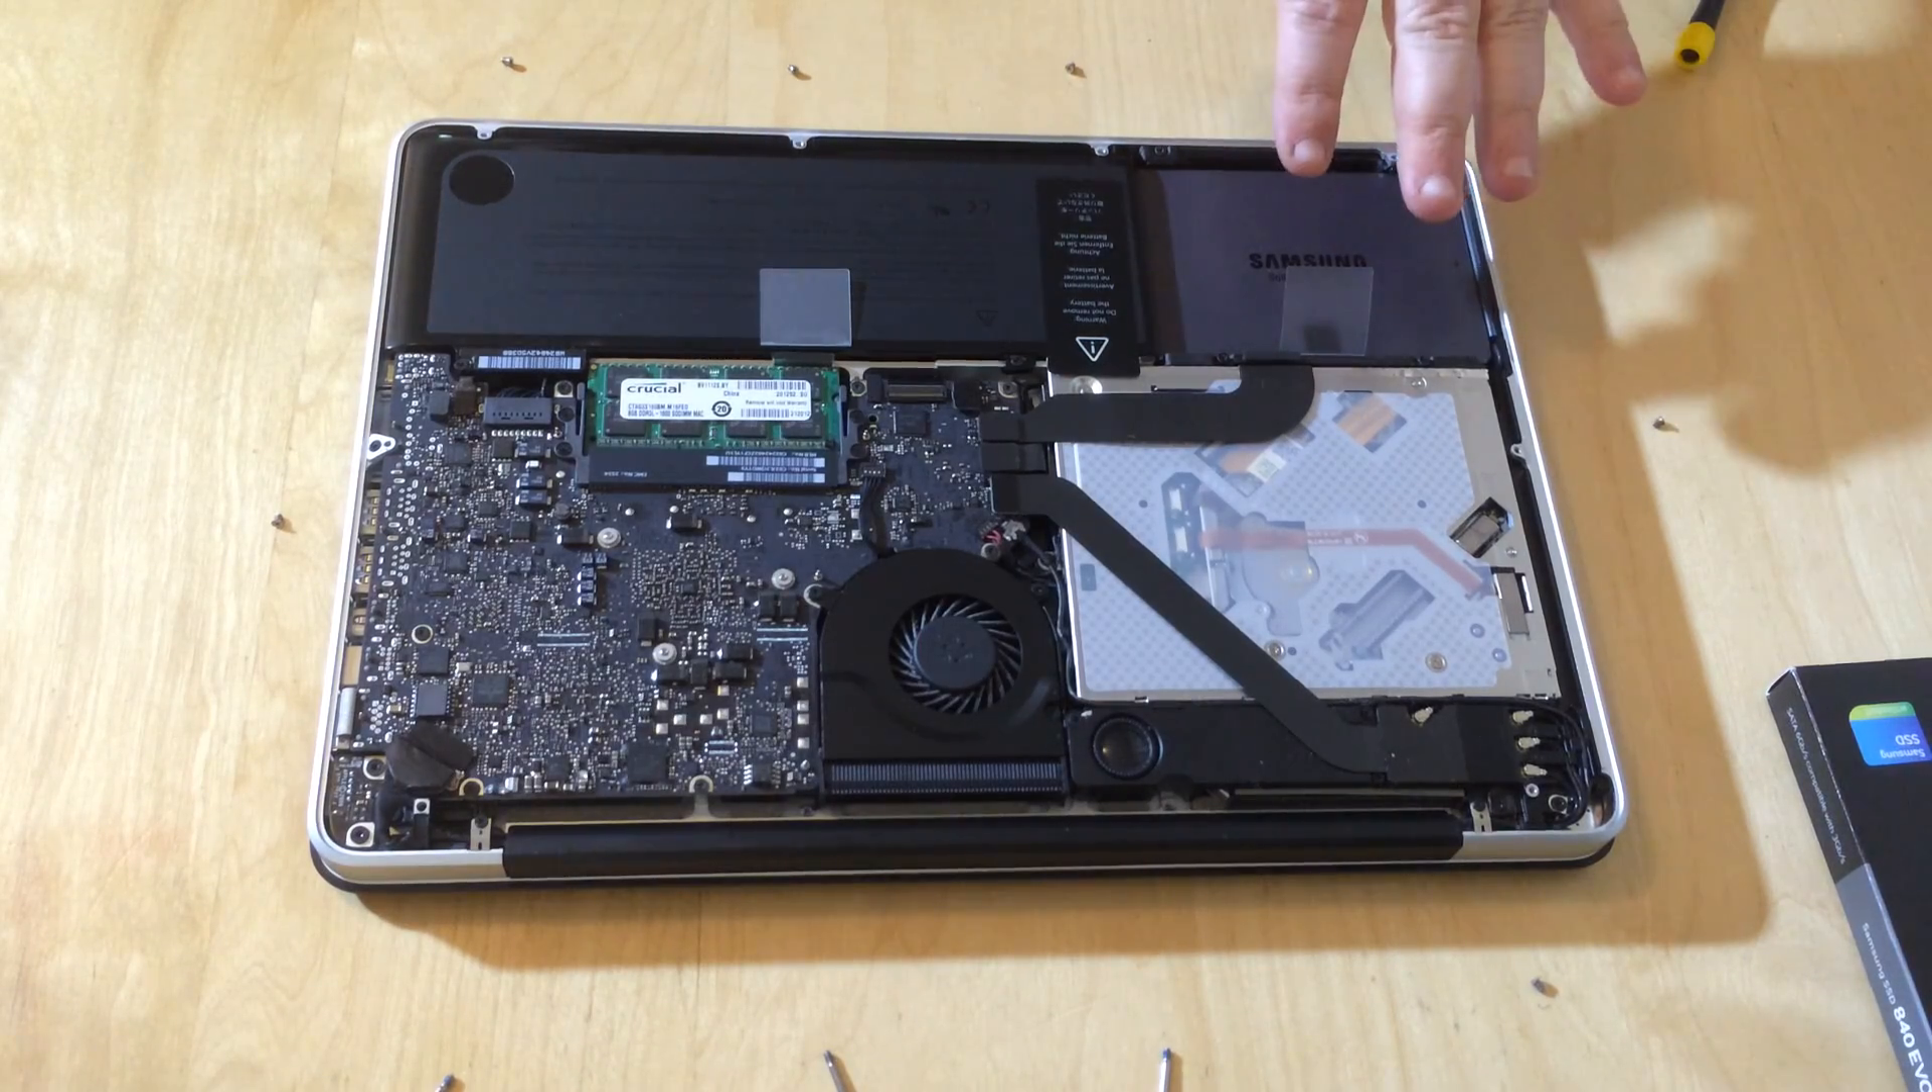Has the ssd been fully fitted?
Yes.